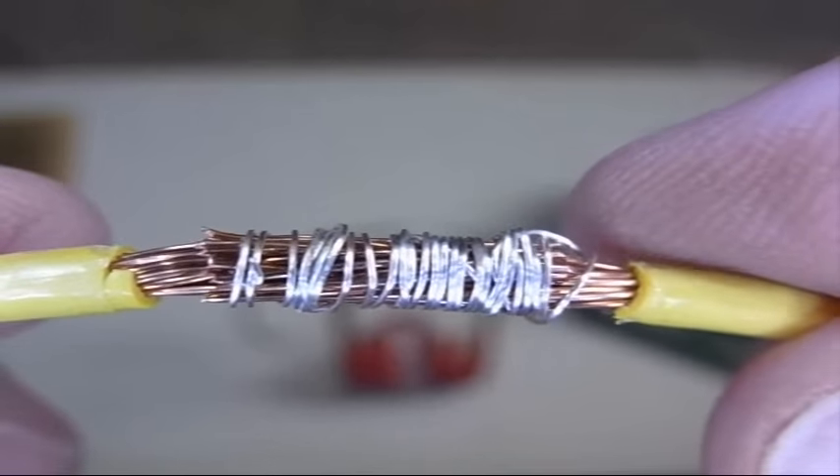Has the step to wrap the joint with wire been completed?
Yes.